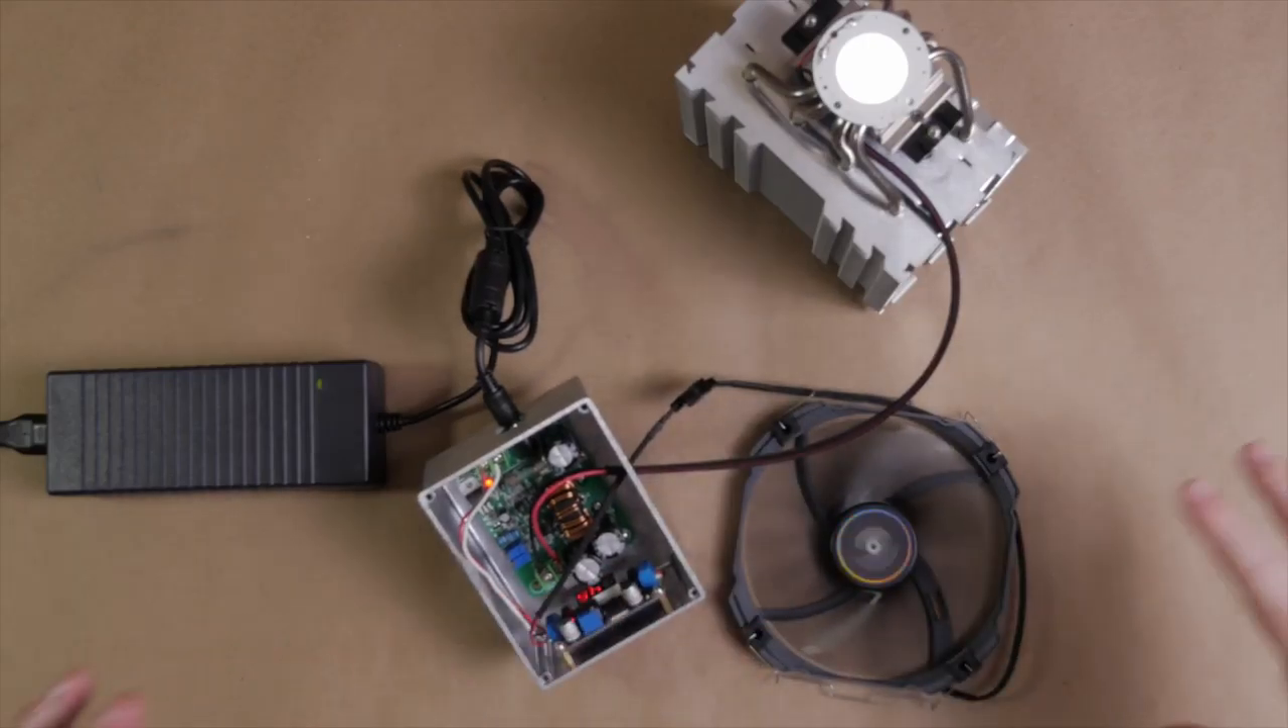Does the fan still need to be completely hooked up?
No.